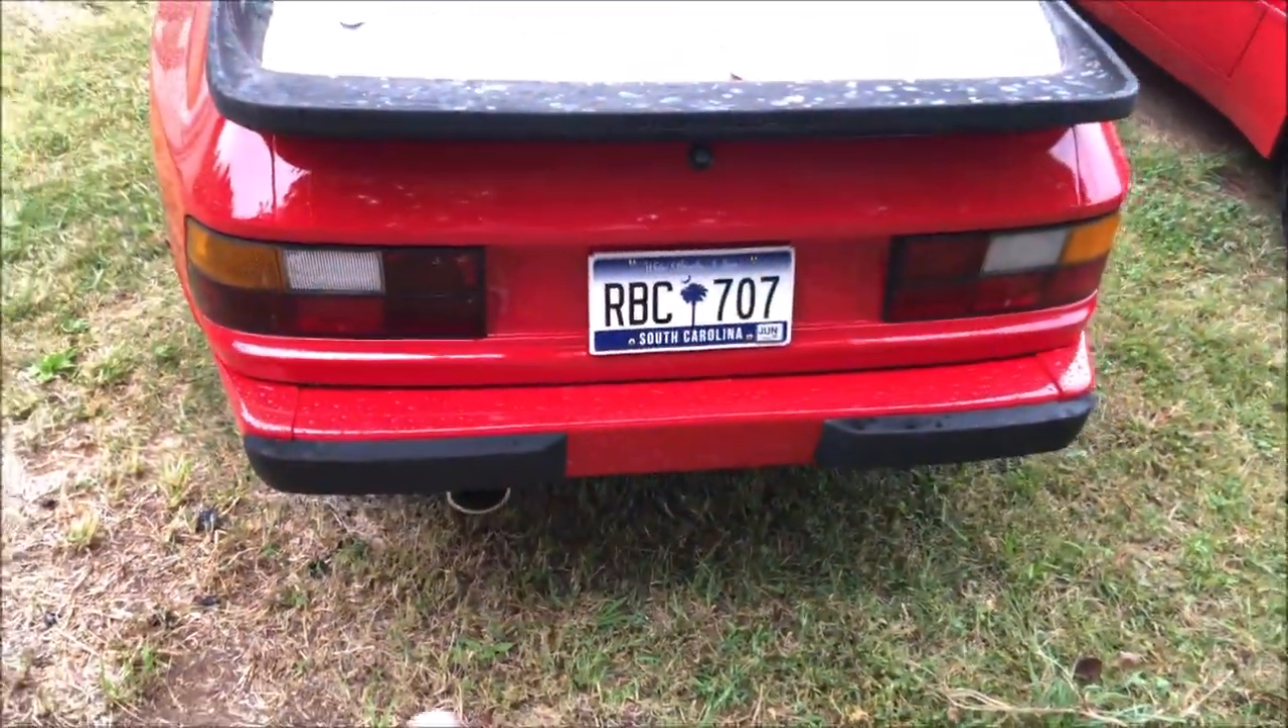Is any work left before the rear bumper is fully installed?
No.